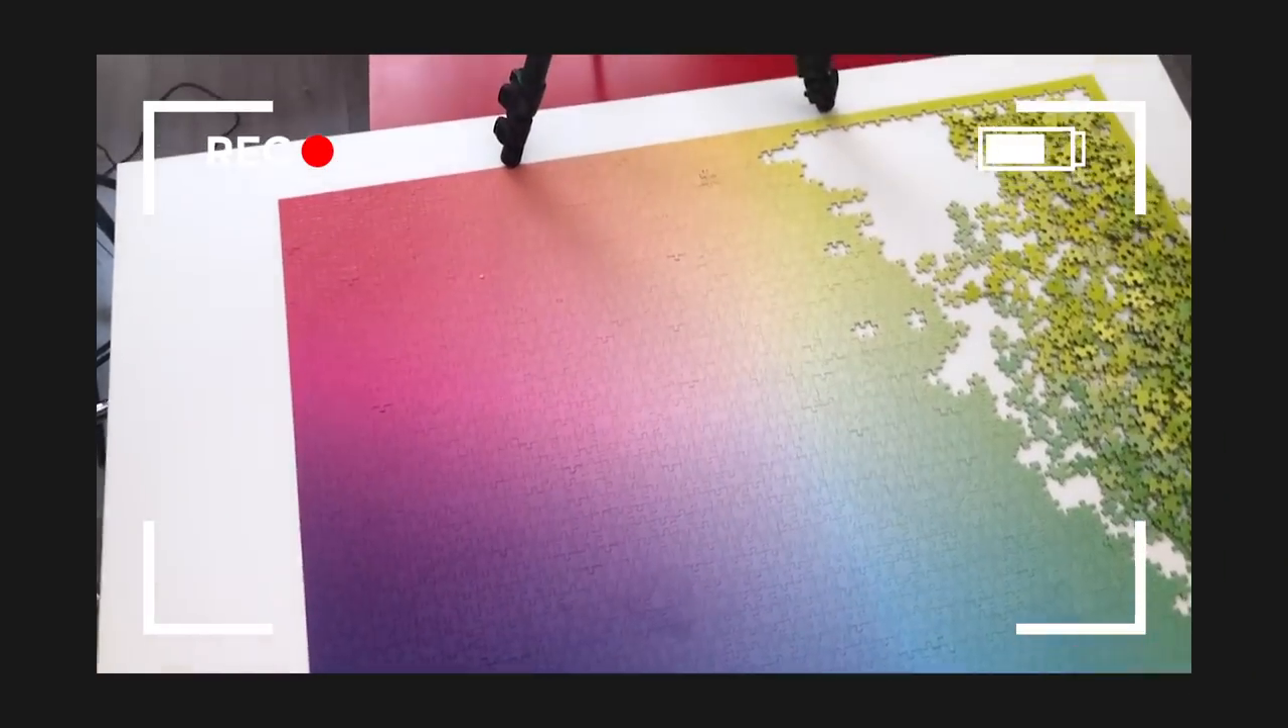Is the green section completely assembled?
No.